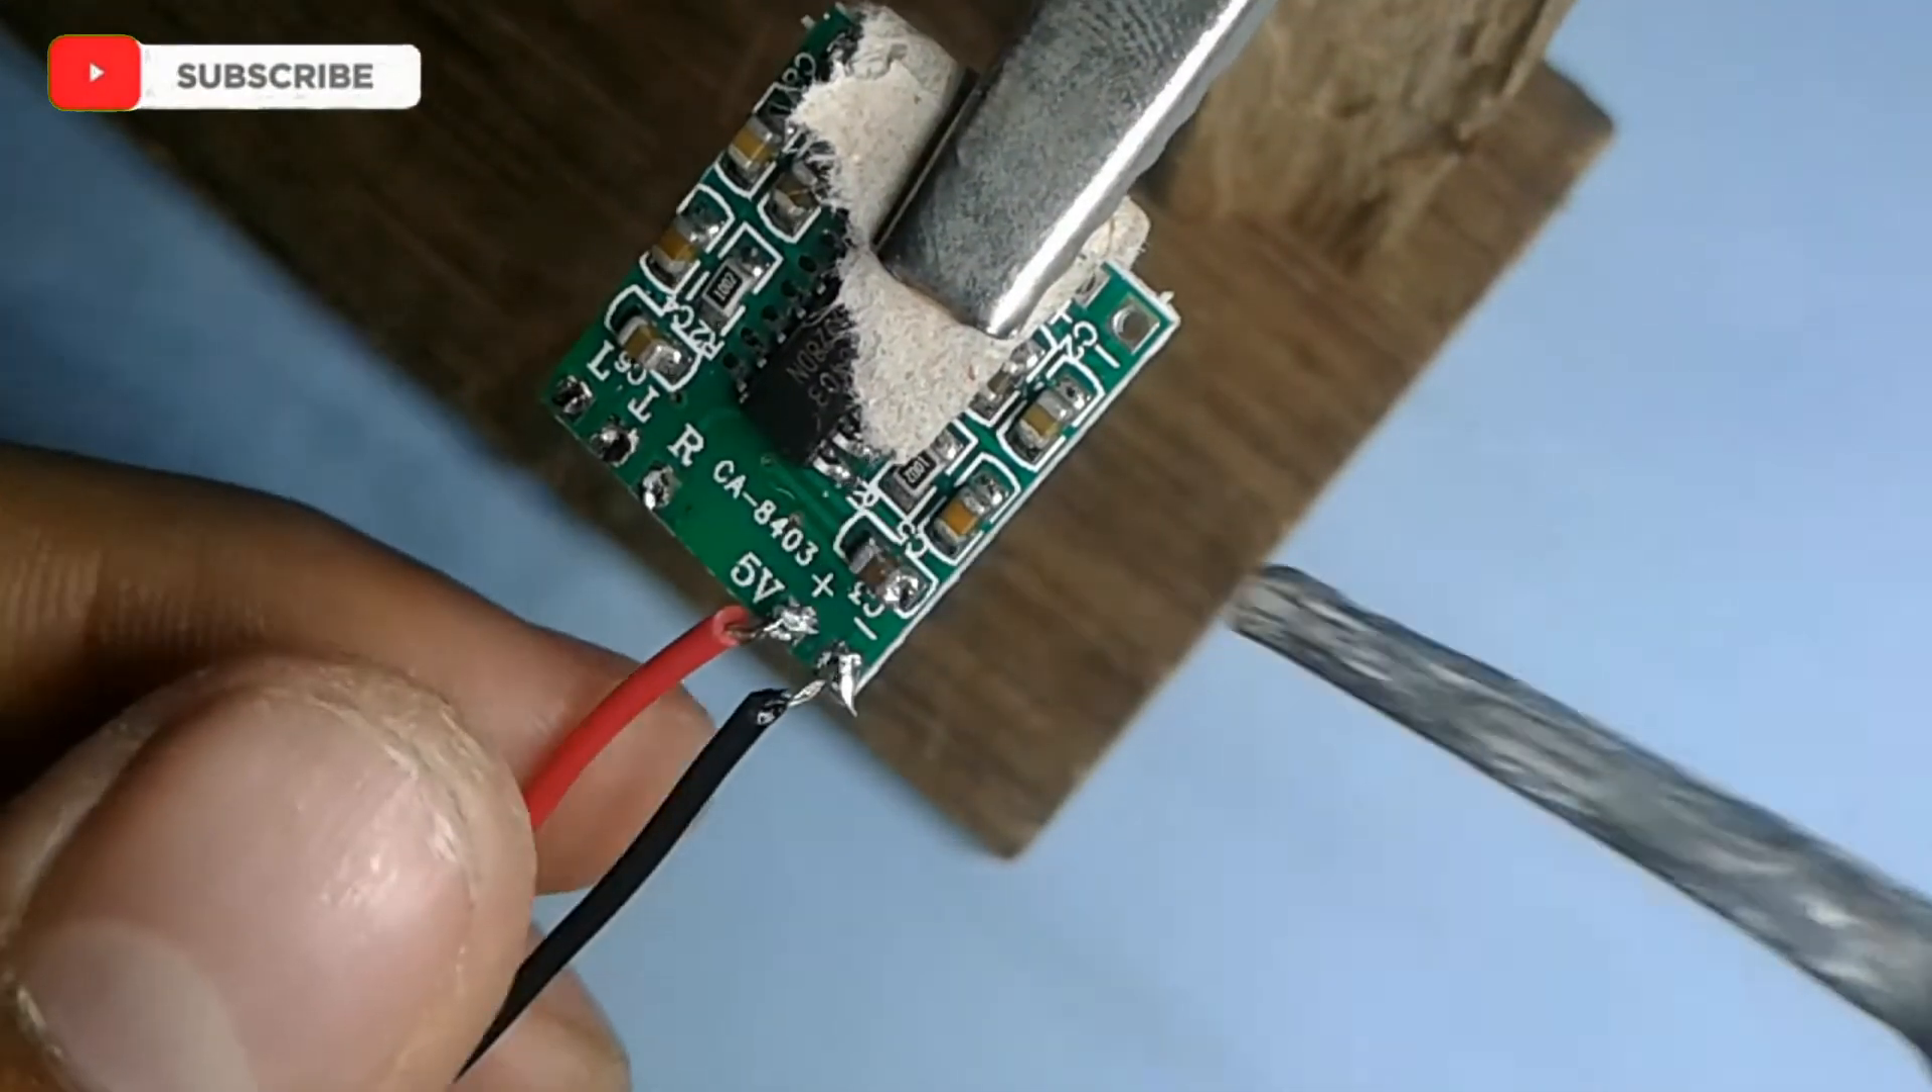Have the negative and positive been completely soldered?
Yes.